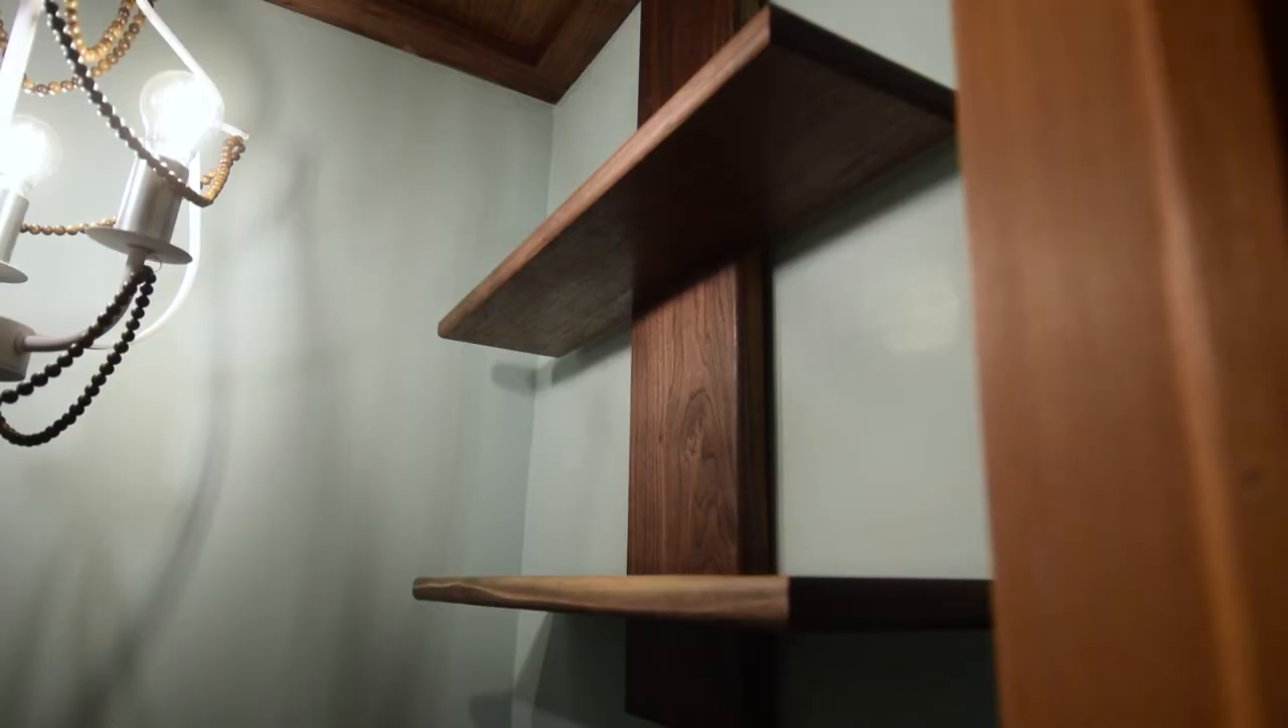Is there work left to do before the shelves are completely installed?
No.